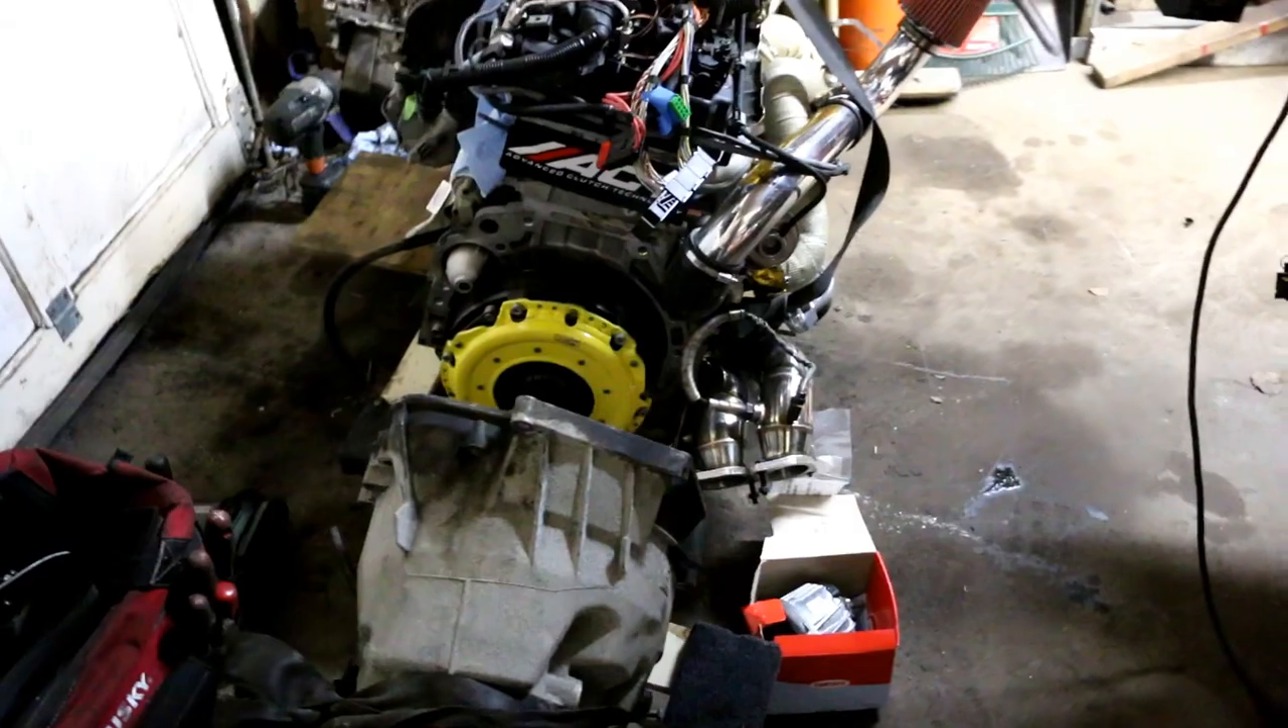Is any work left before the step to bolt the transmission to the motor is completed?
Yes.